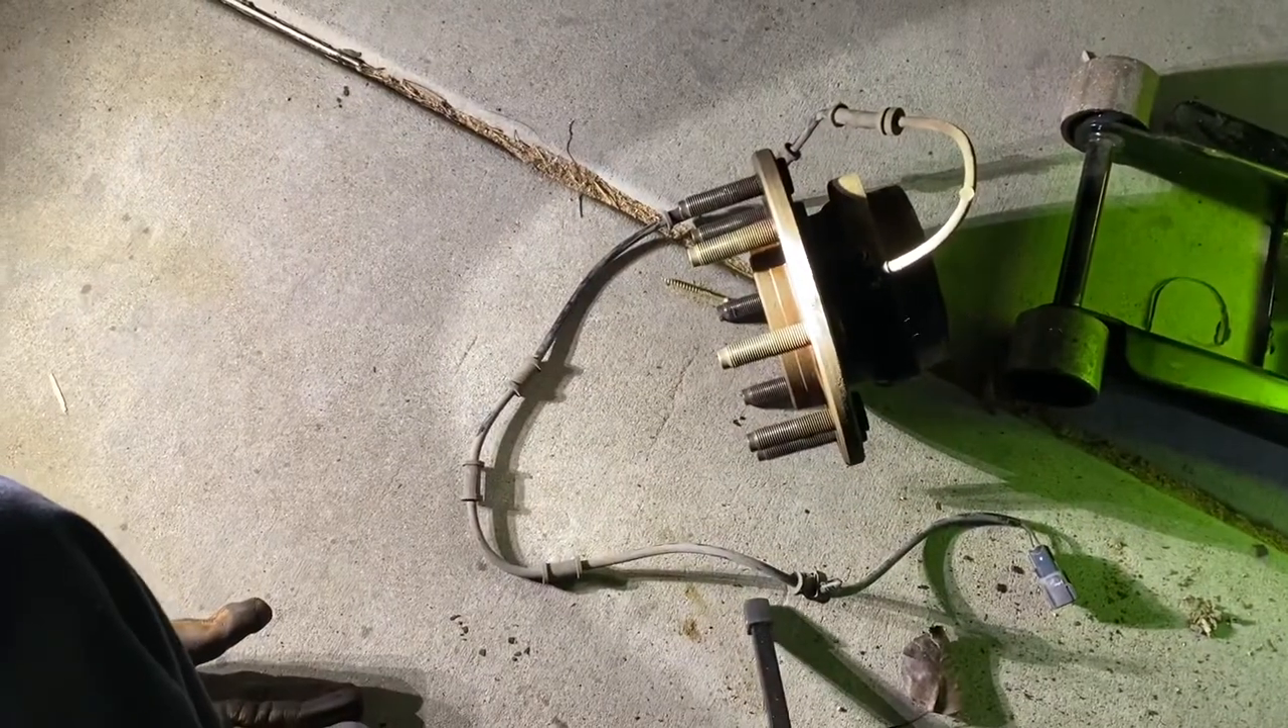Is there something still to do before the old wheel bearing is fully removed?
No.